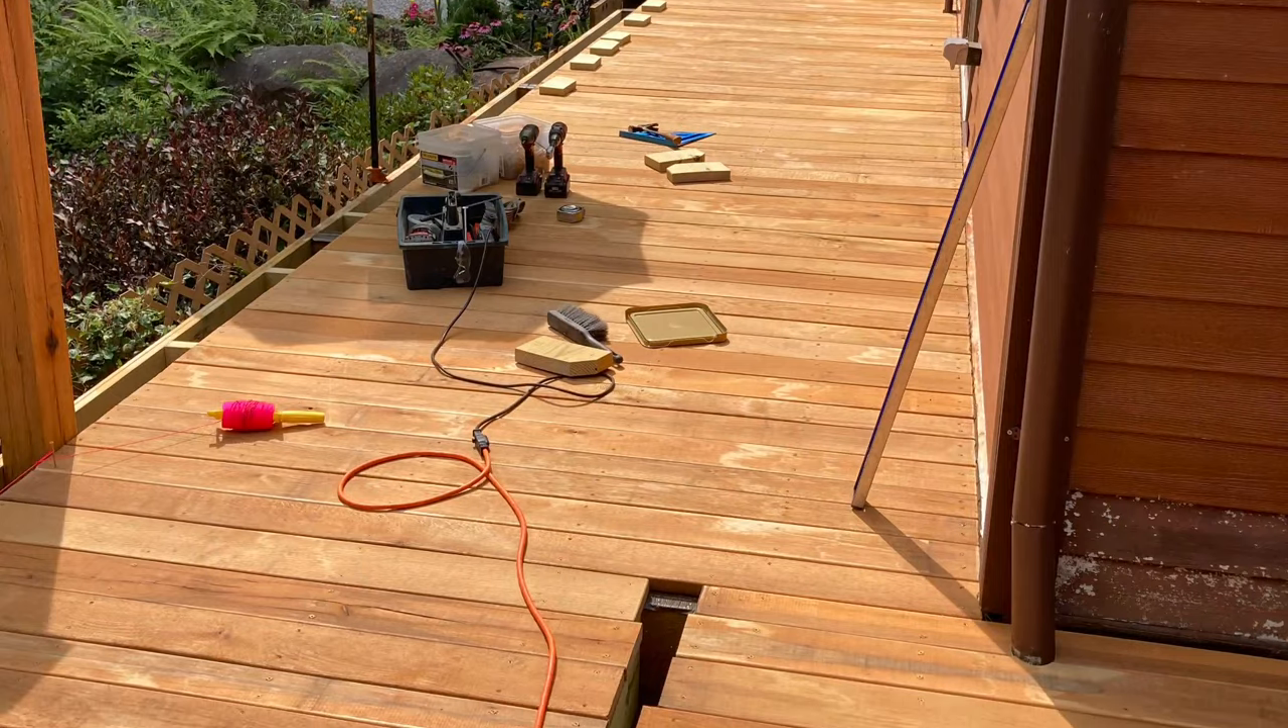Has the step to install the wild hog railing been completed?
No.